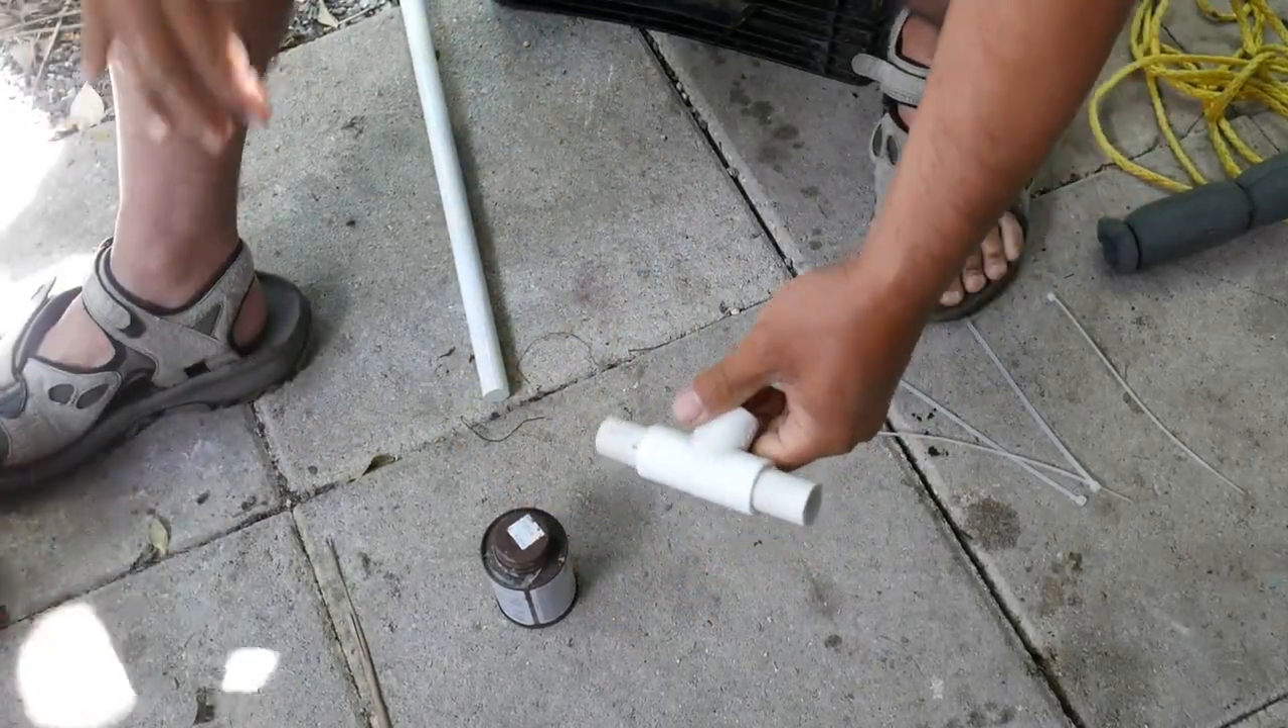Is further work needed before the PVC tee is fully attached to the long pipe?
Yes.